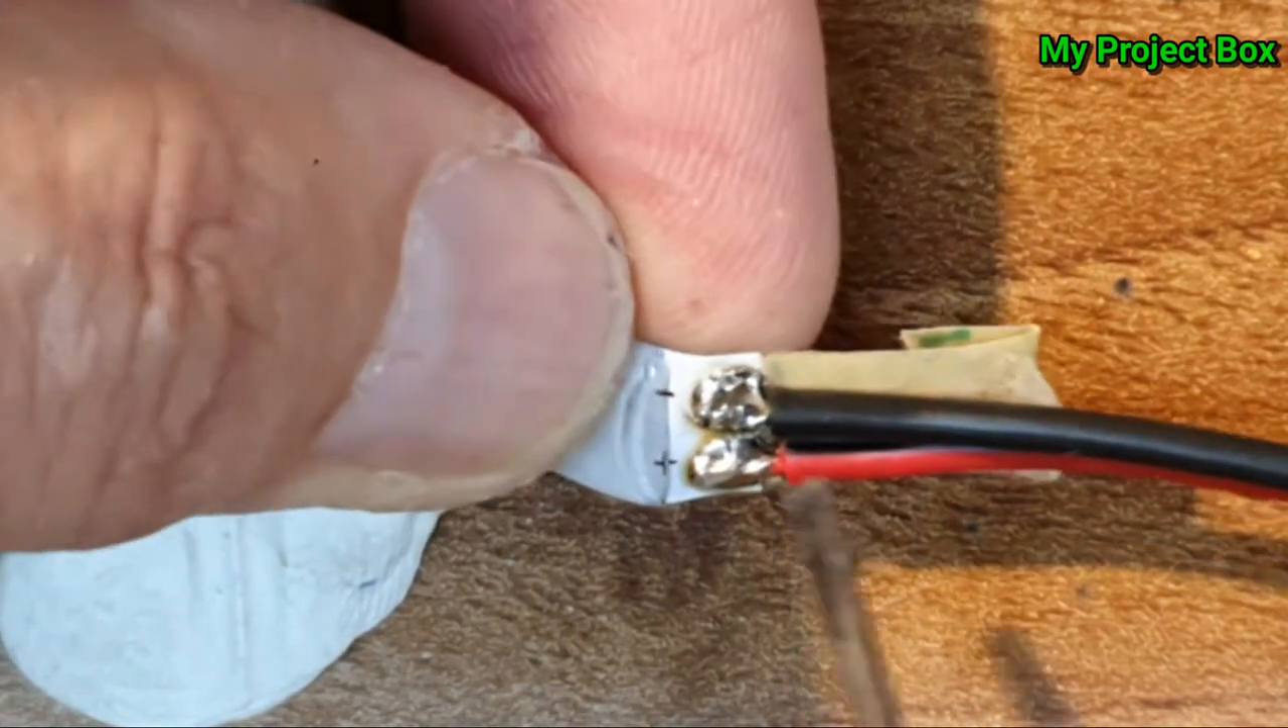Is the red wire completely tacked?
Yes.